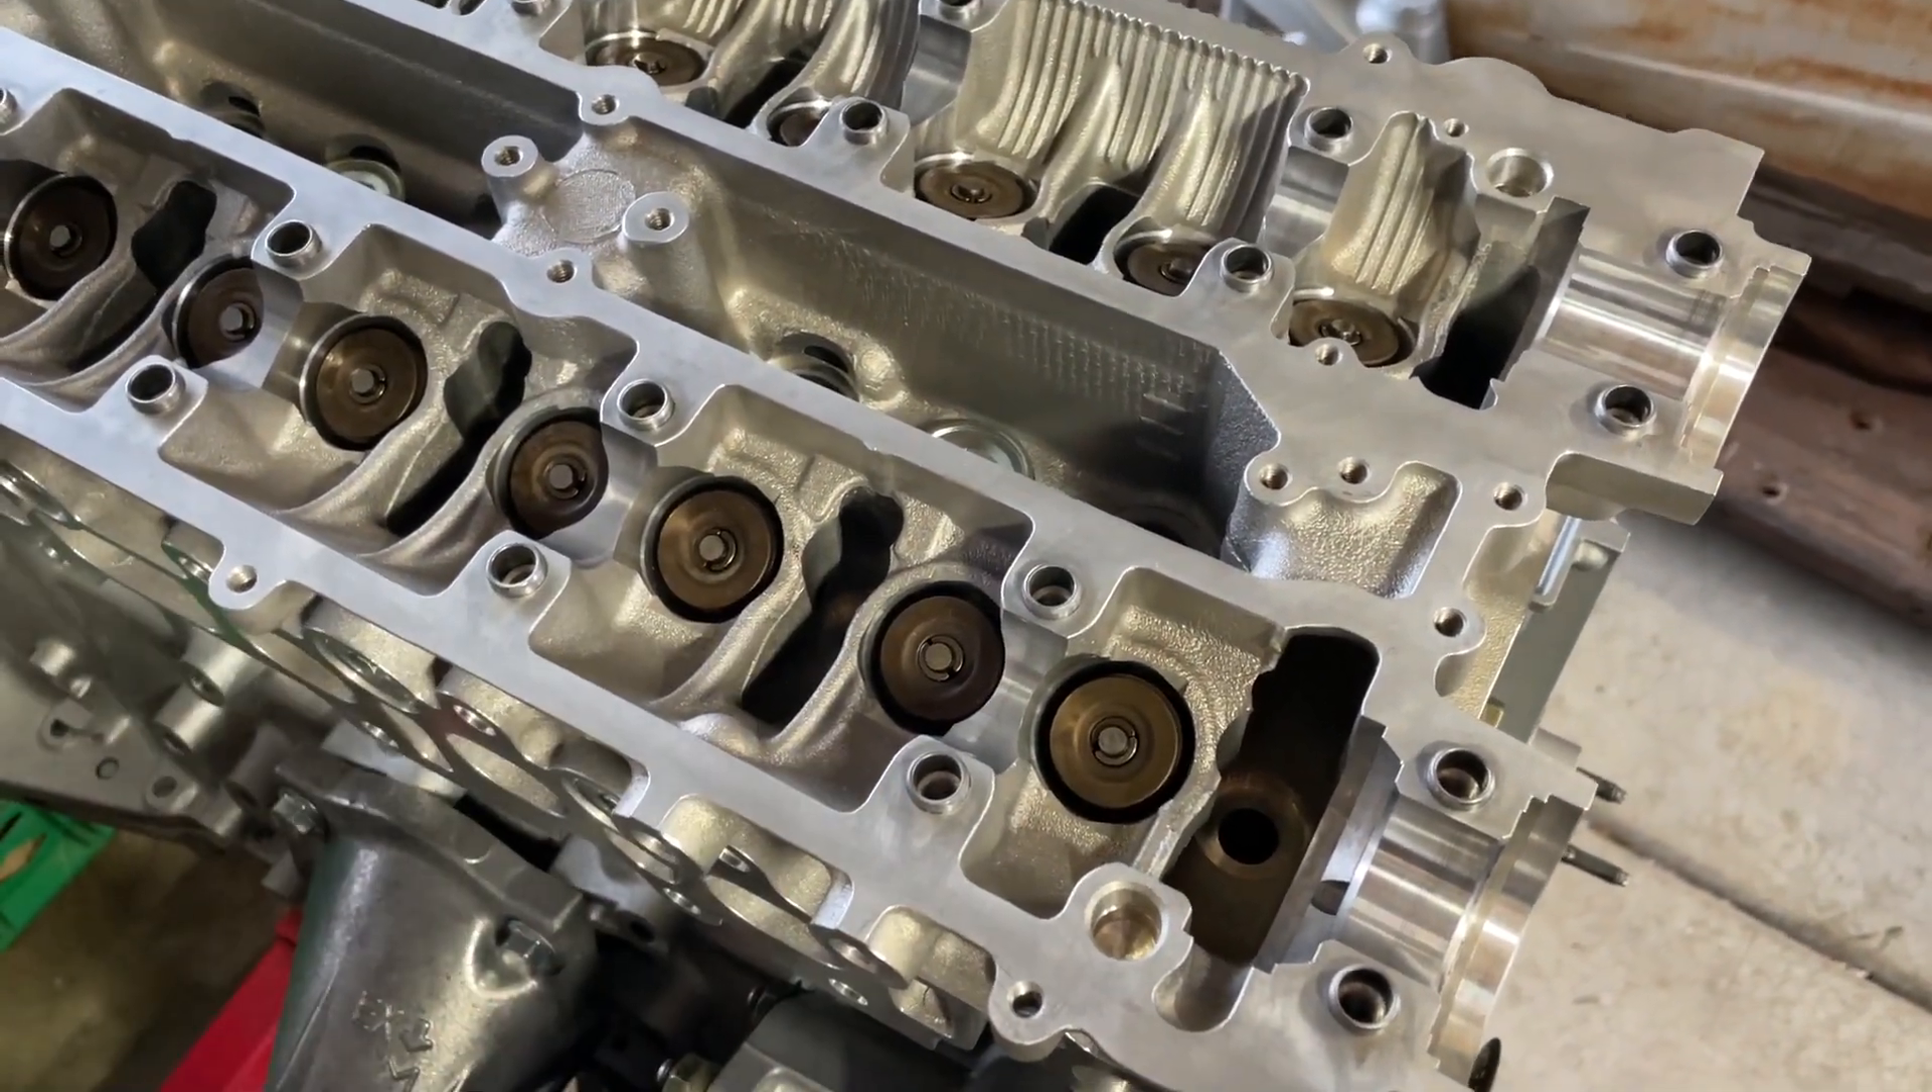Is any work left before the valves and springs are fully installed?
No.